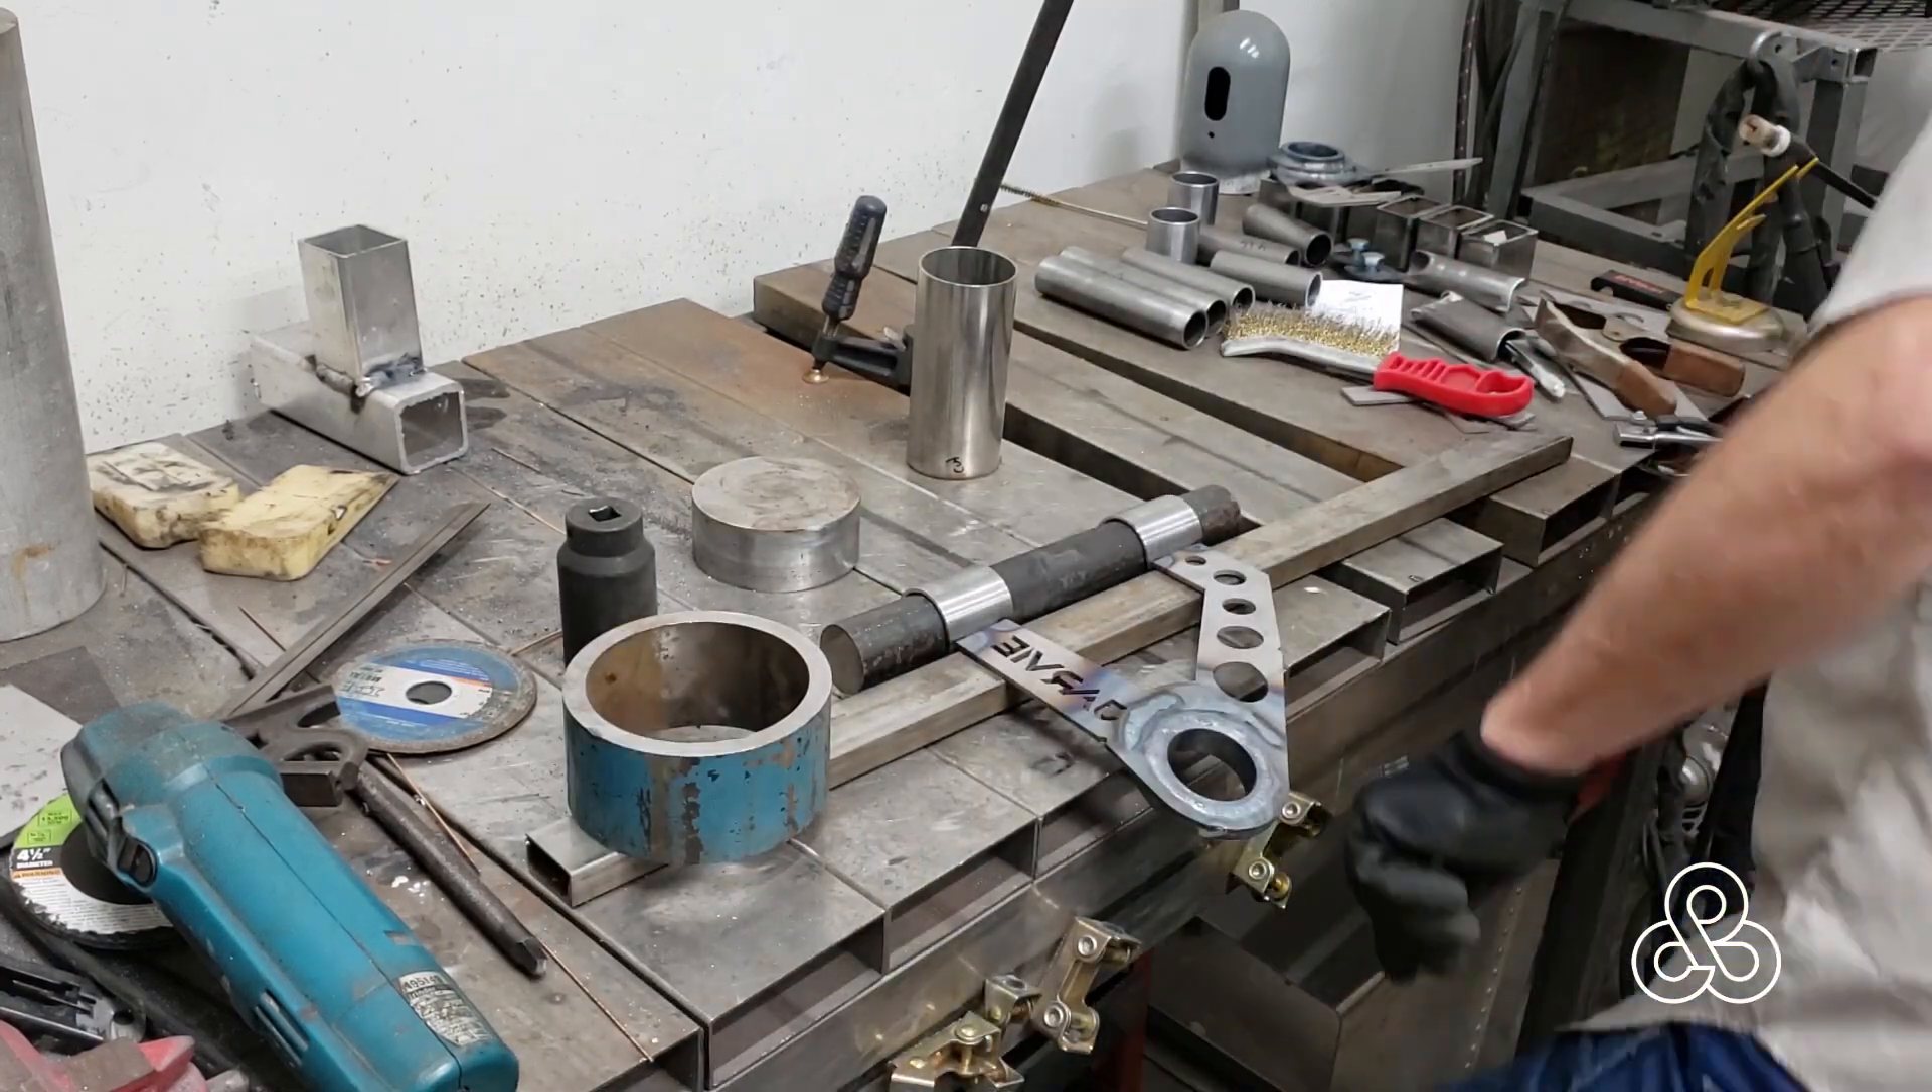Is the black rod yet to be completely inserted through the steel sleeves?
No.